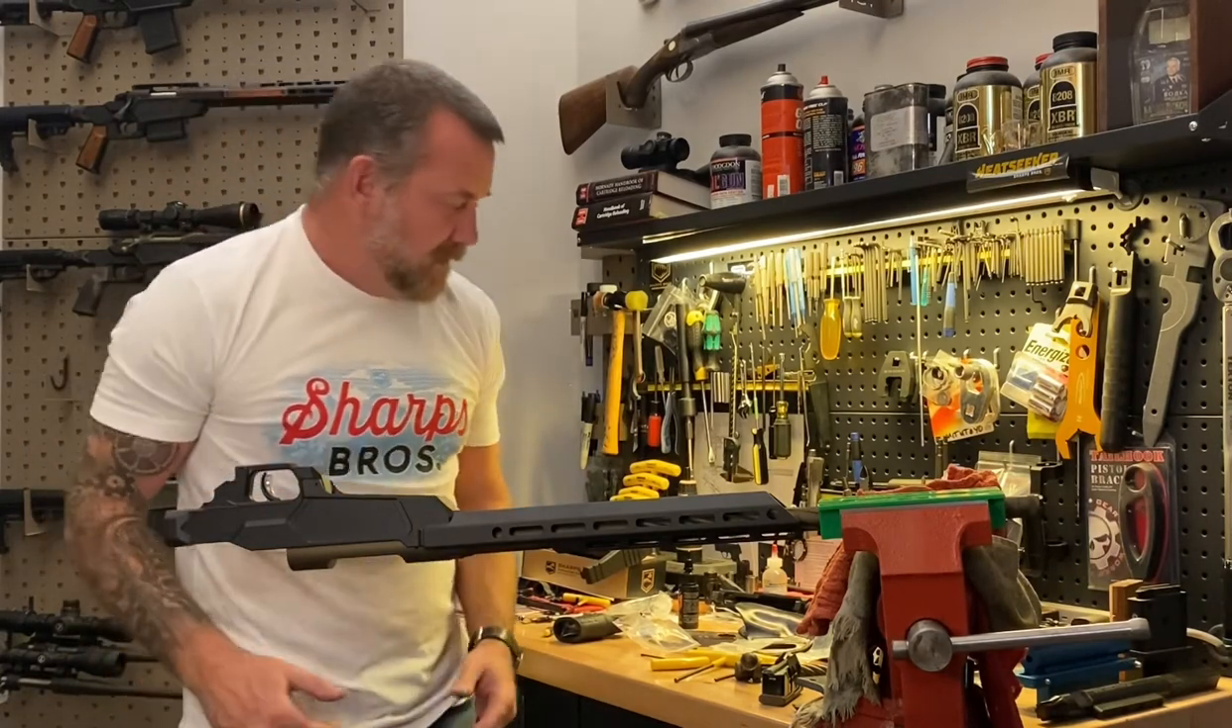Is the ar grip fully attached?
No.